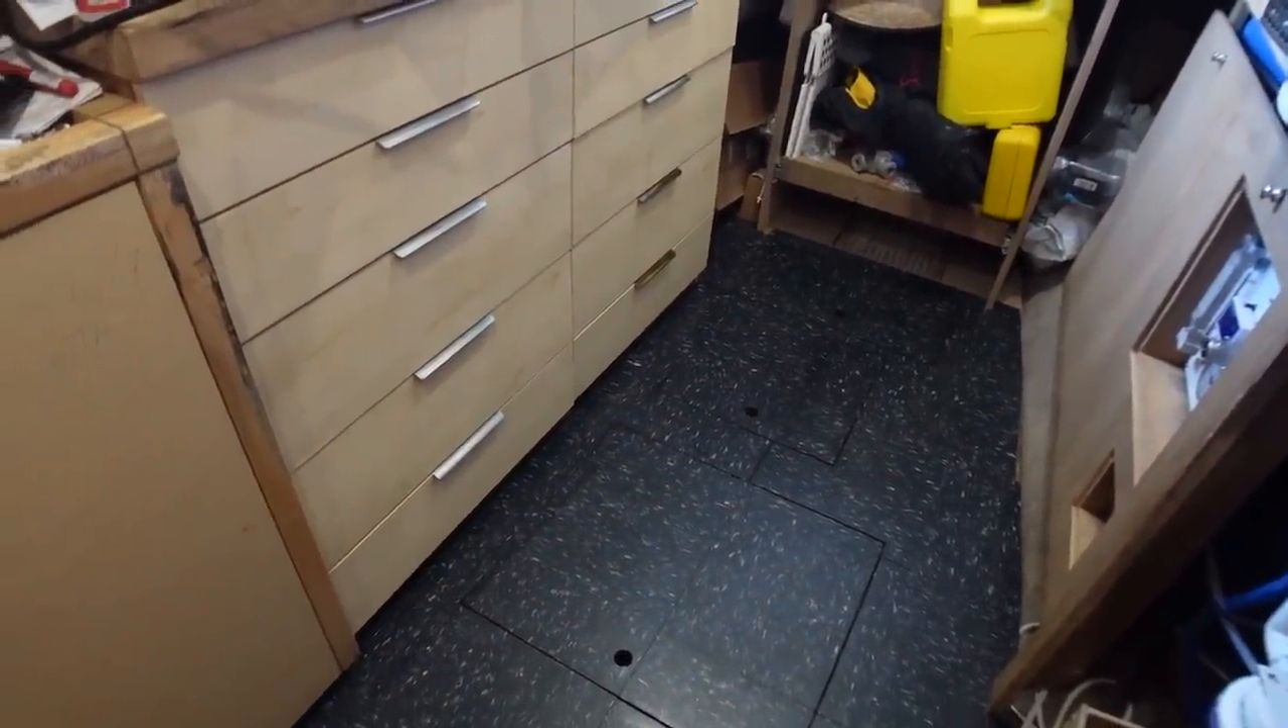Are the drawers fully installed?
Yes.